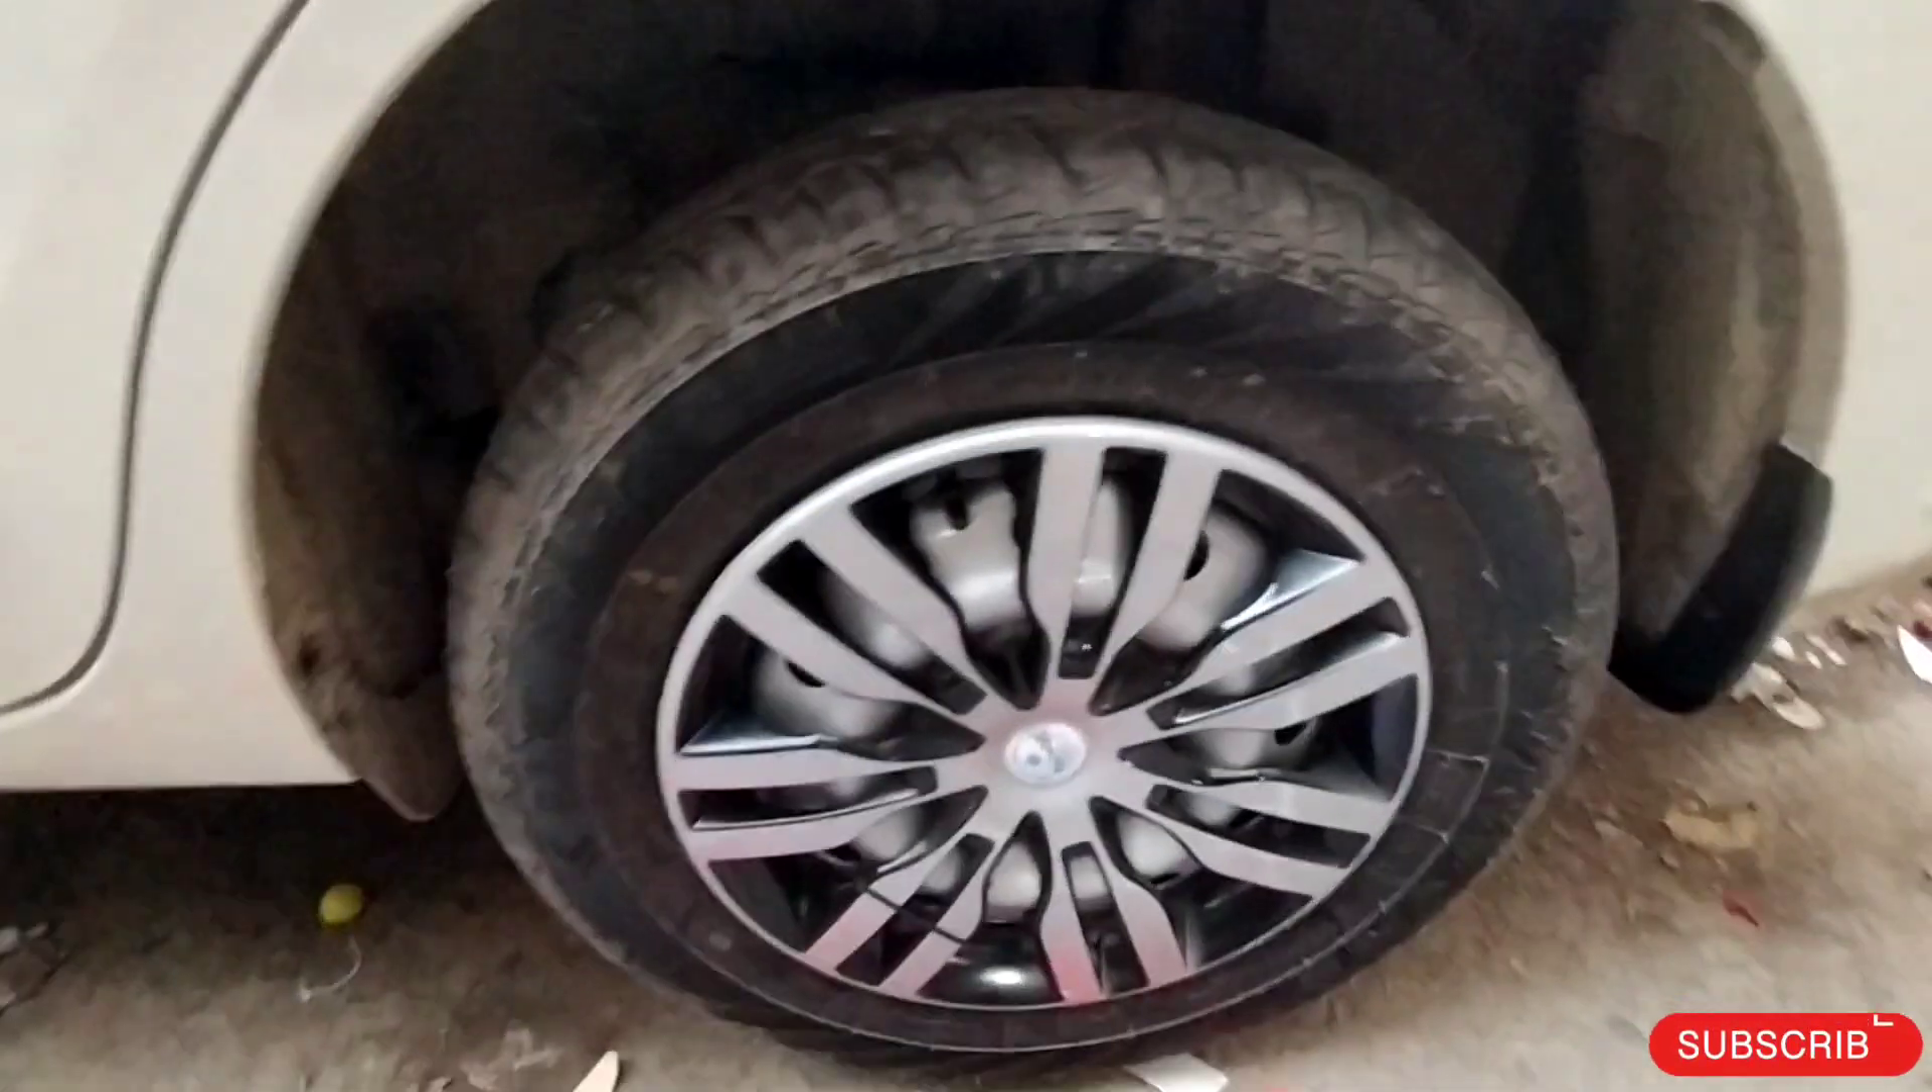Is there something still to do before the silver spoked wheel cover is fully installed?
No.